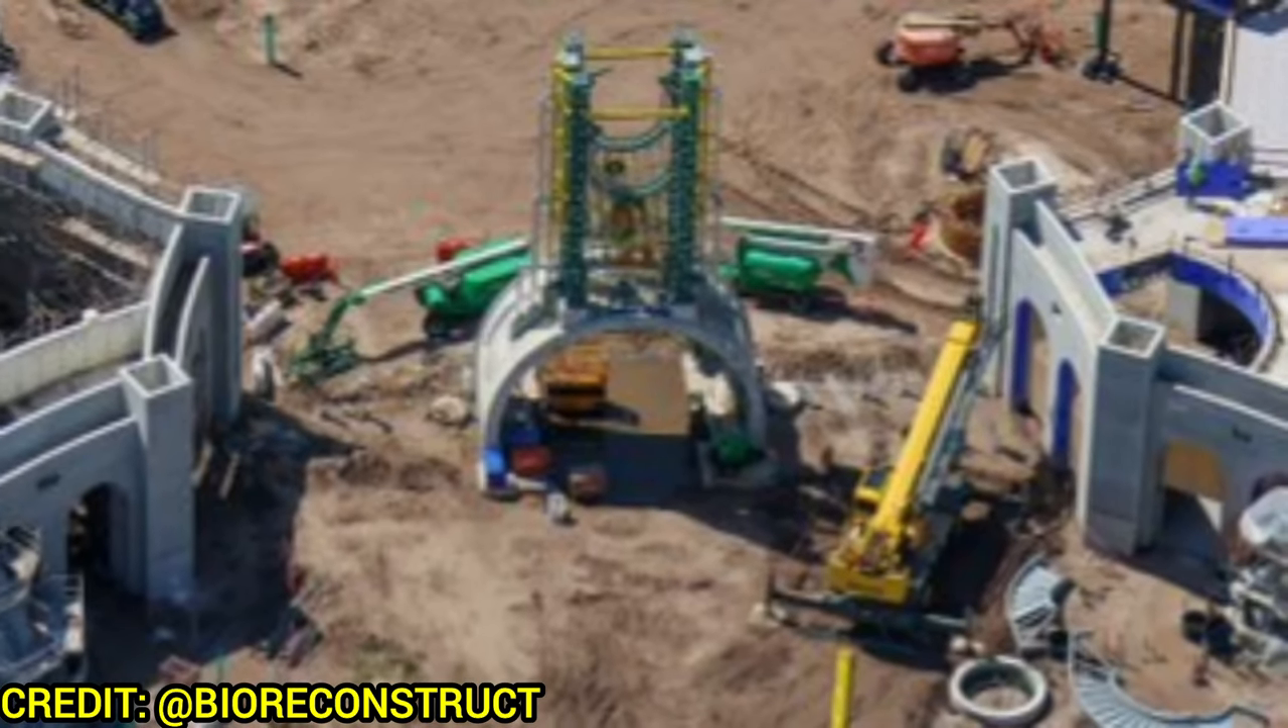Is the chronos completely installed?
No.